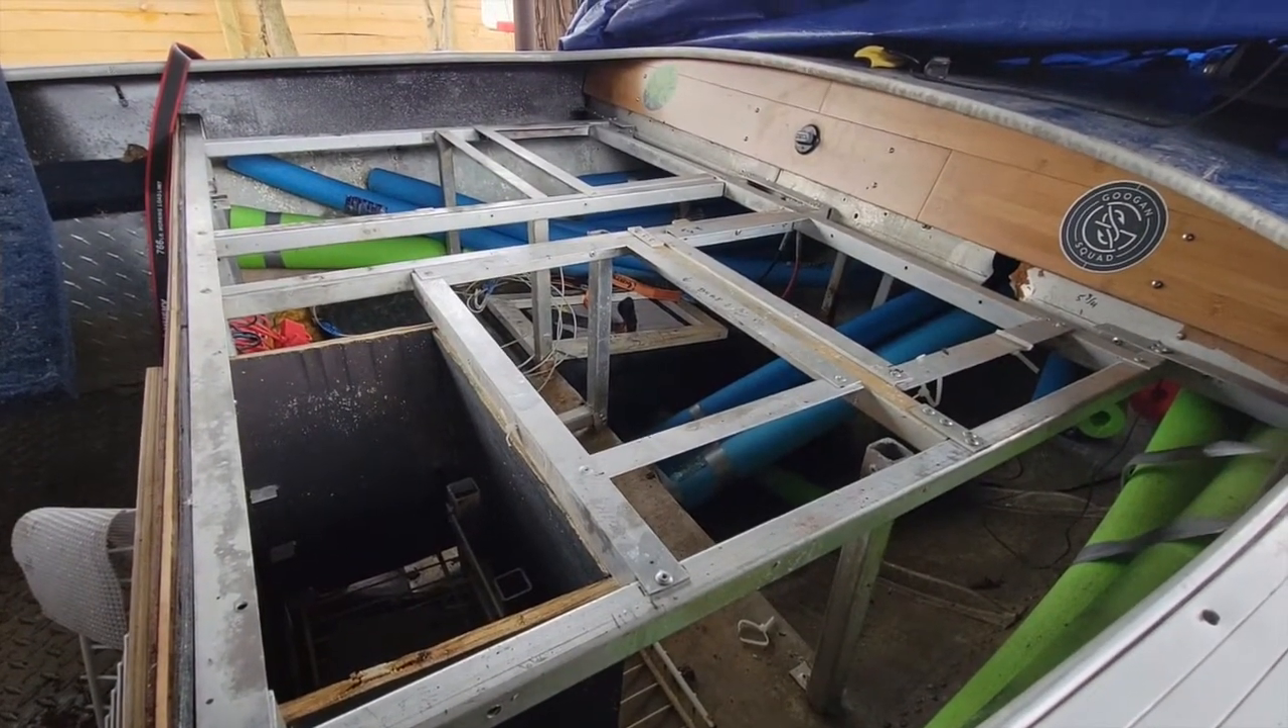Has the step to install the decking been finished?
No.